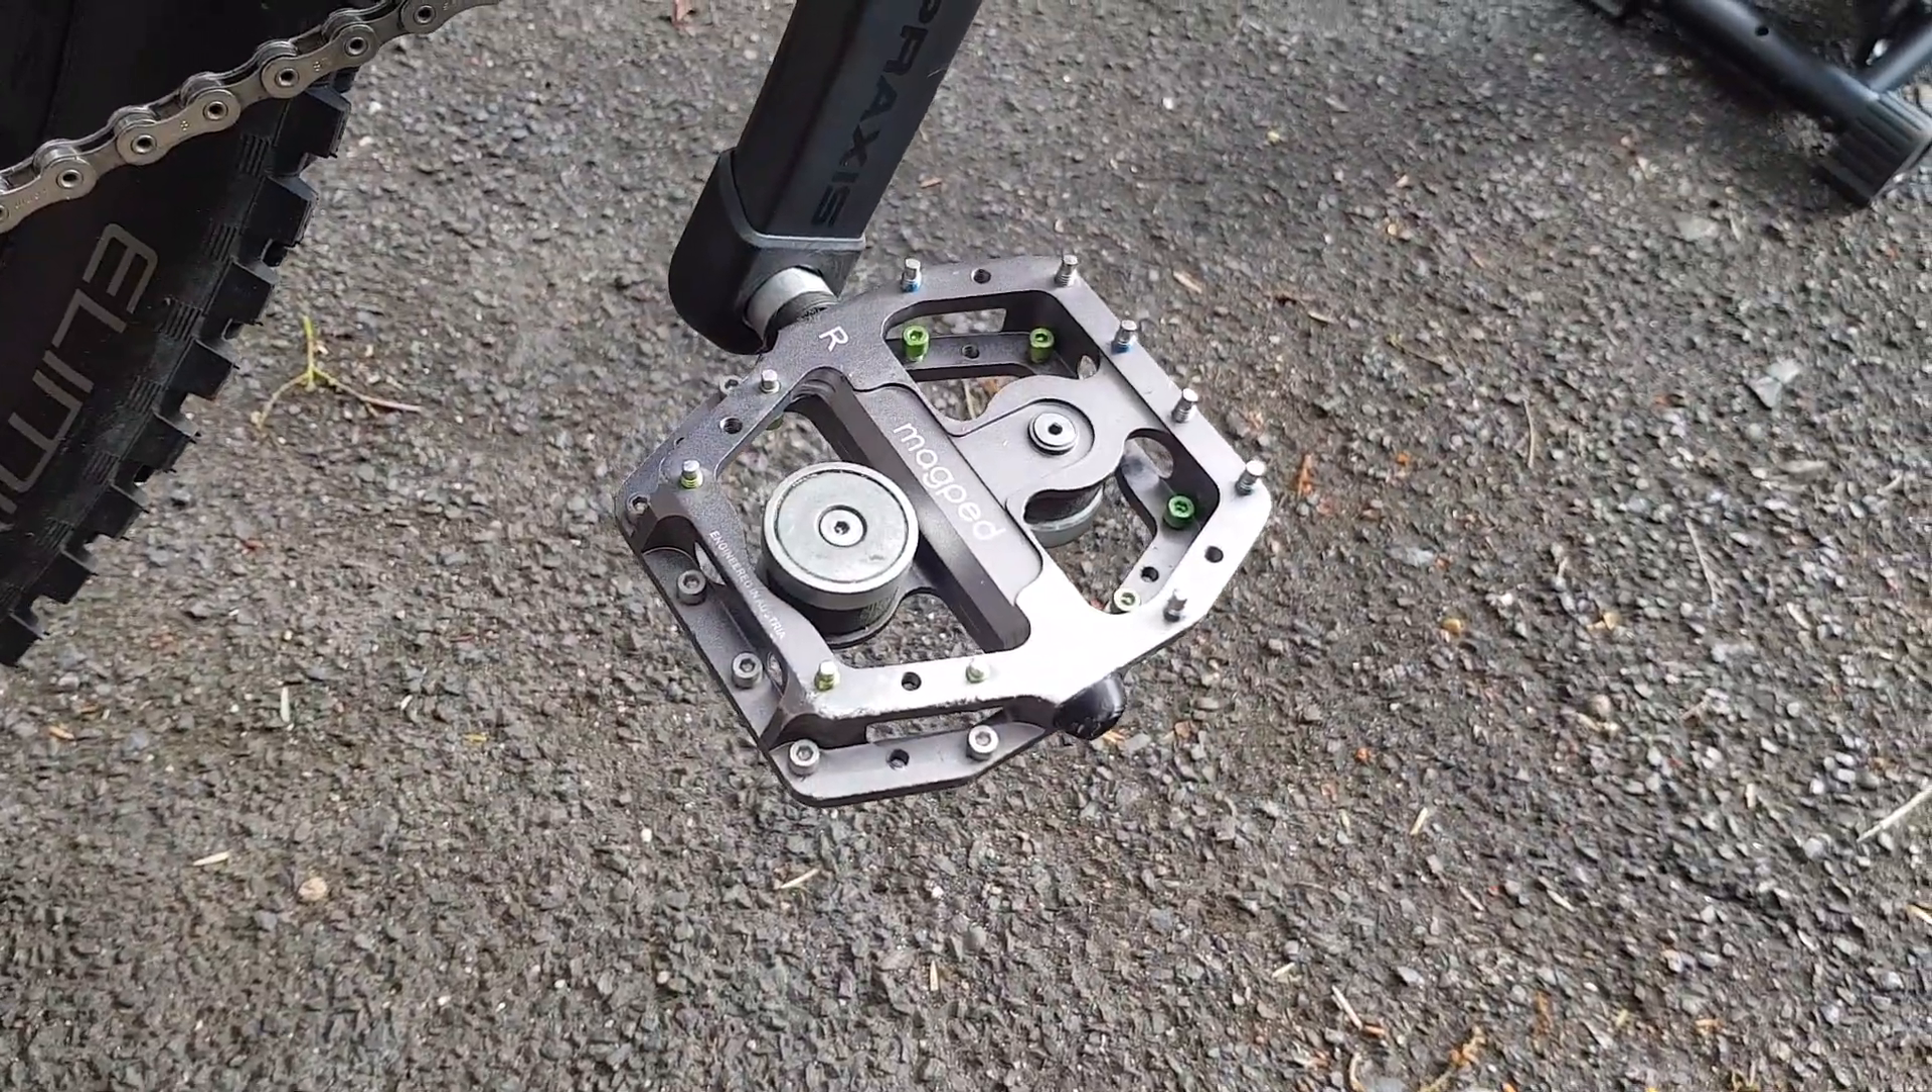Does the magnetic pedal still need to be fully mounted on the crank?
No.